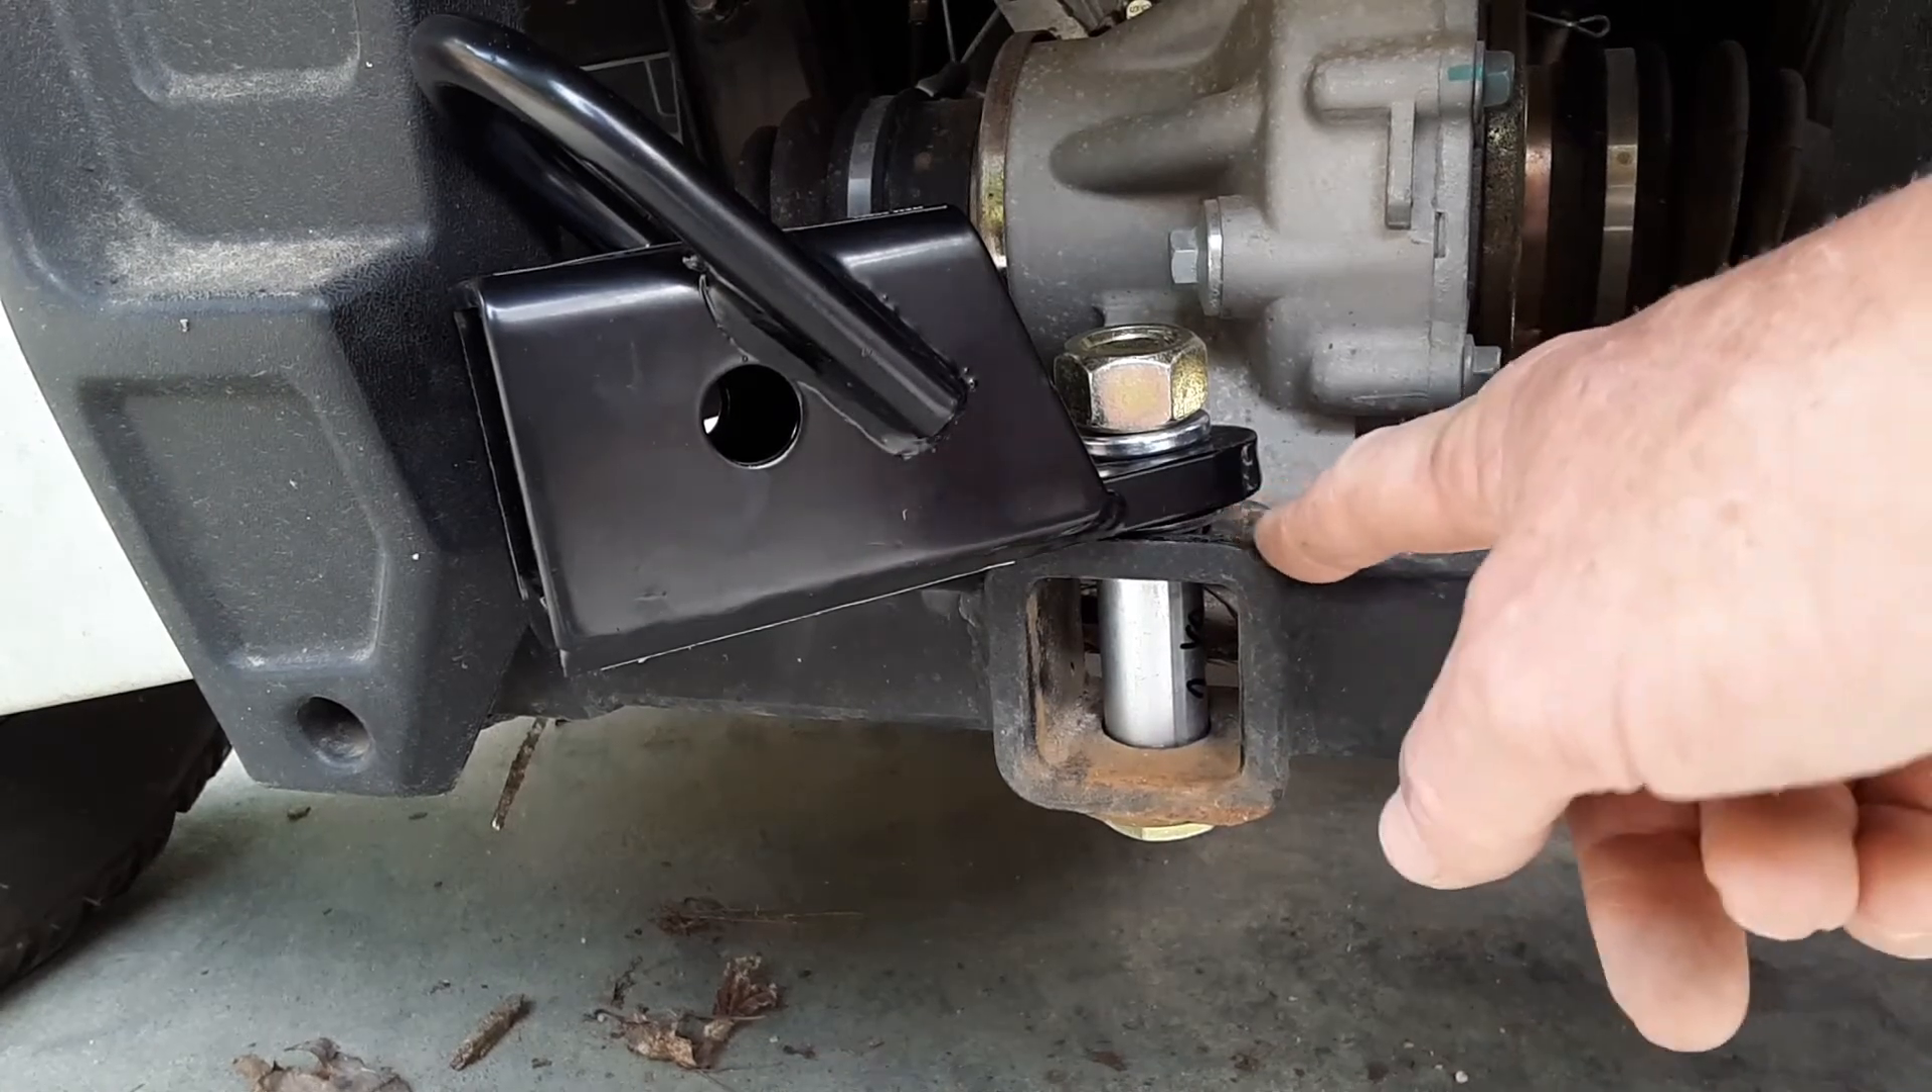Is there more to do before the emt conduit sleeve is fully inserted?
No.